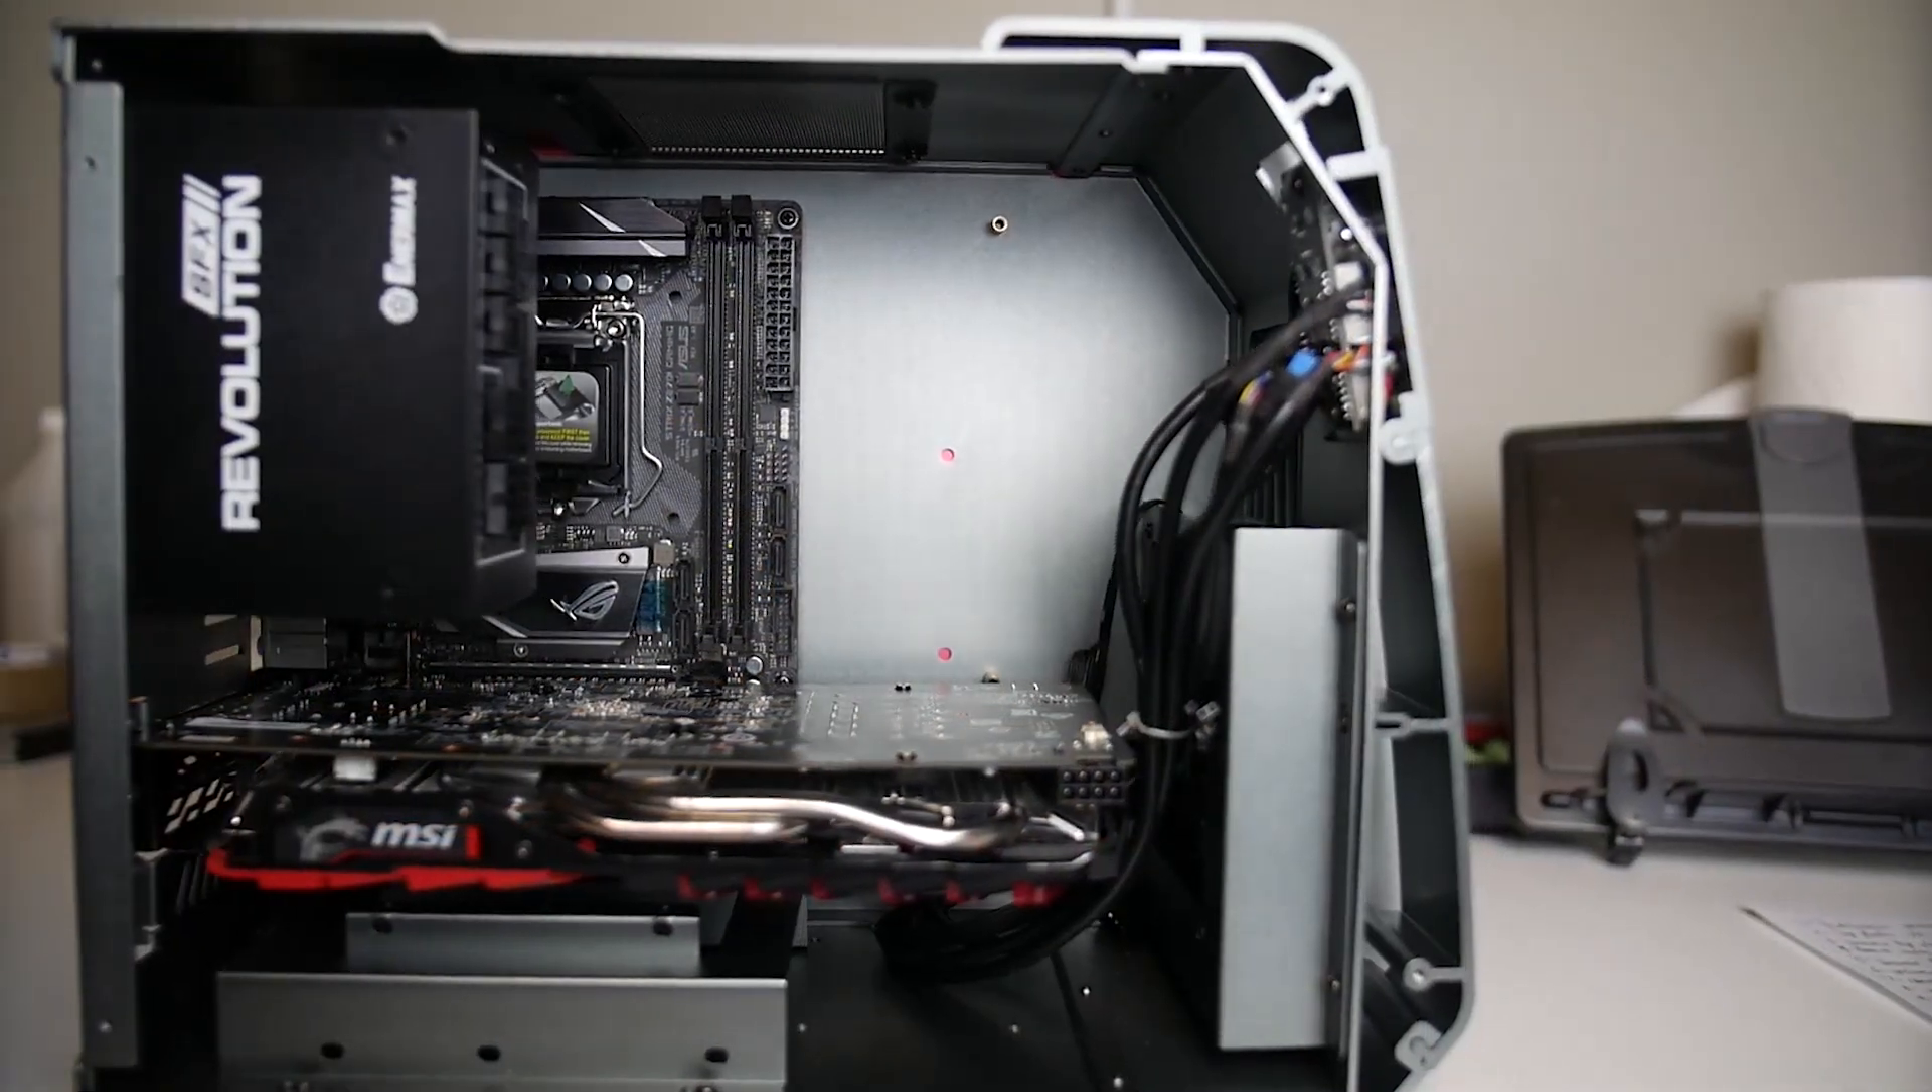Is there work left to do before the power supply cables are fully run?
Yes.